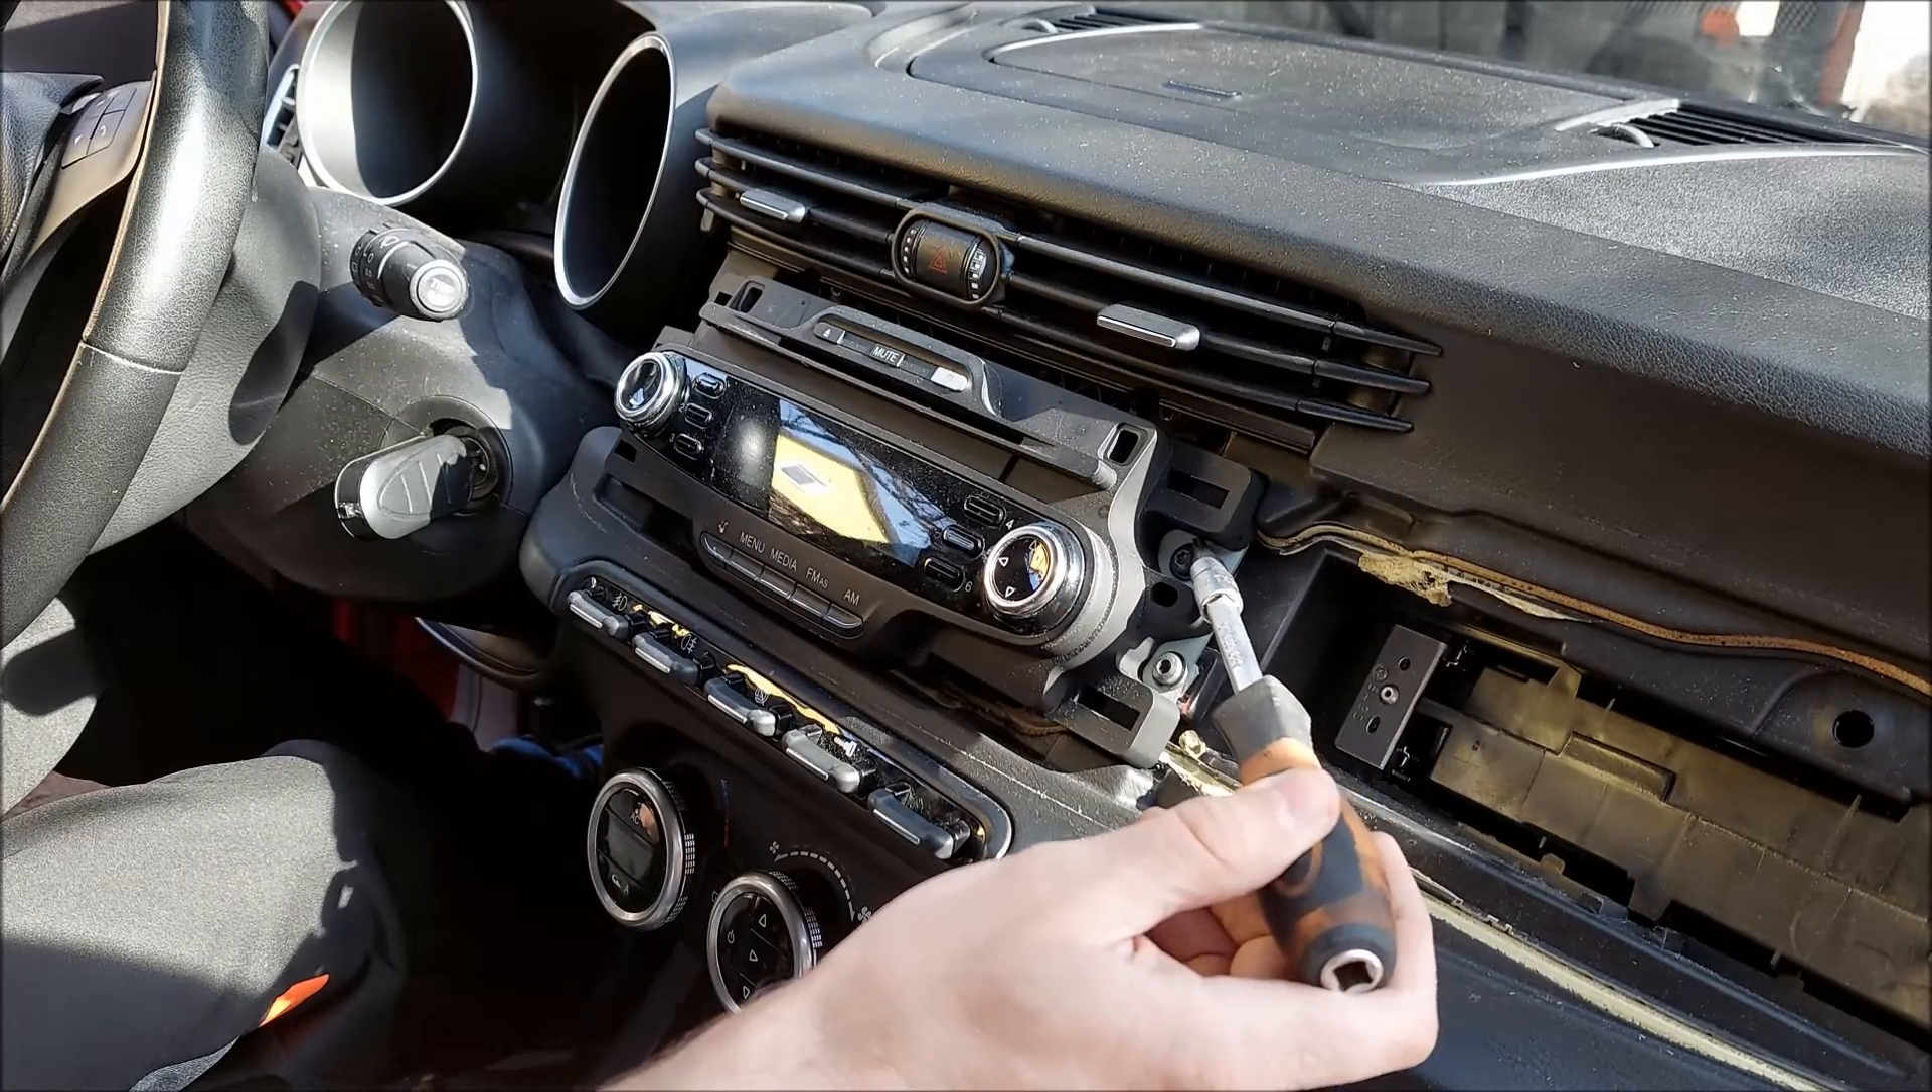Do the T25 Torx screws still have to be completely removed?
Yes.